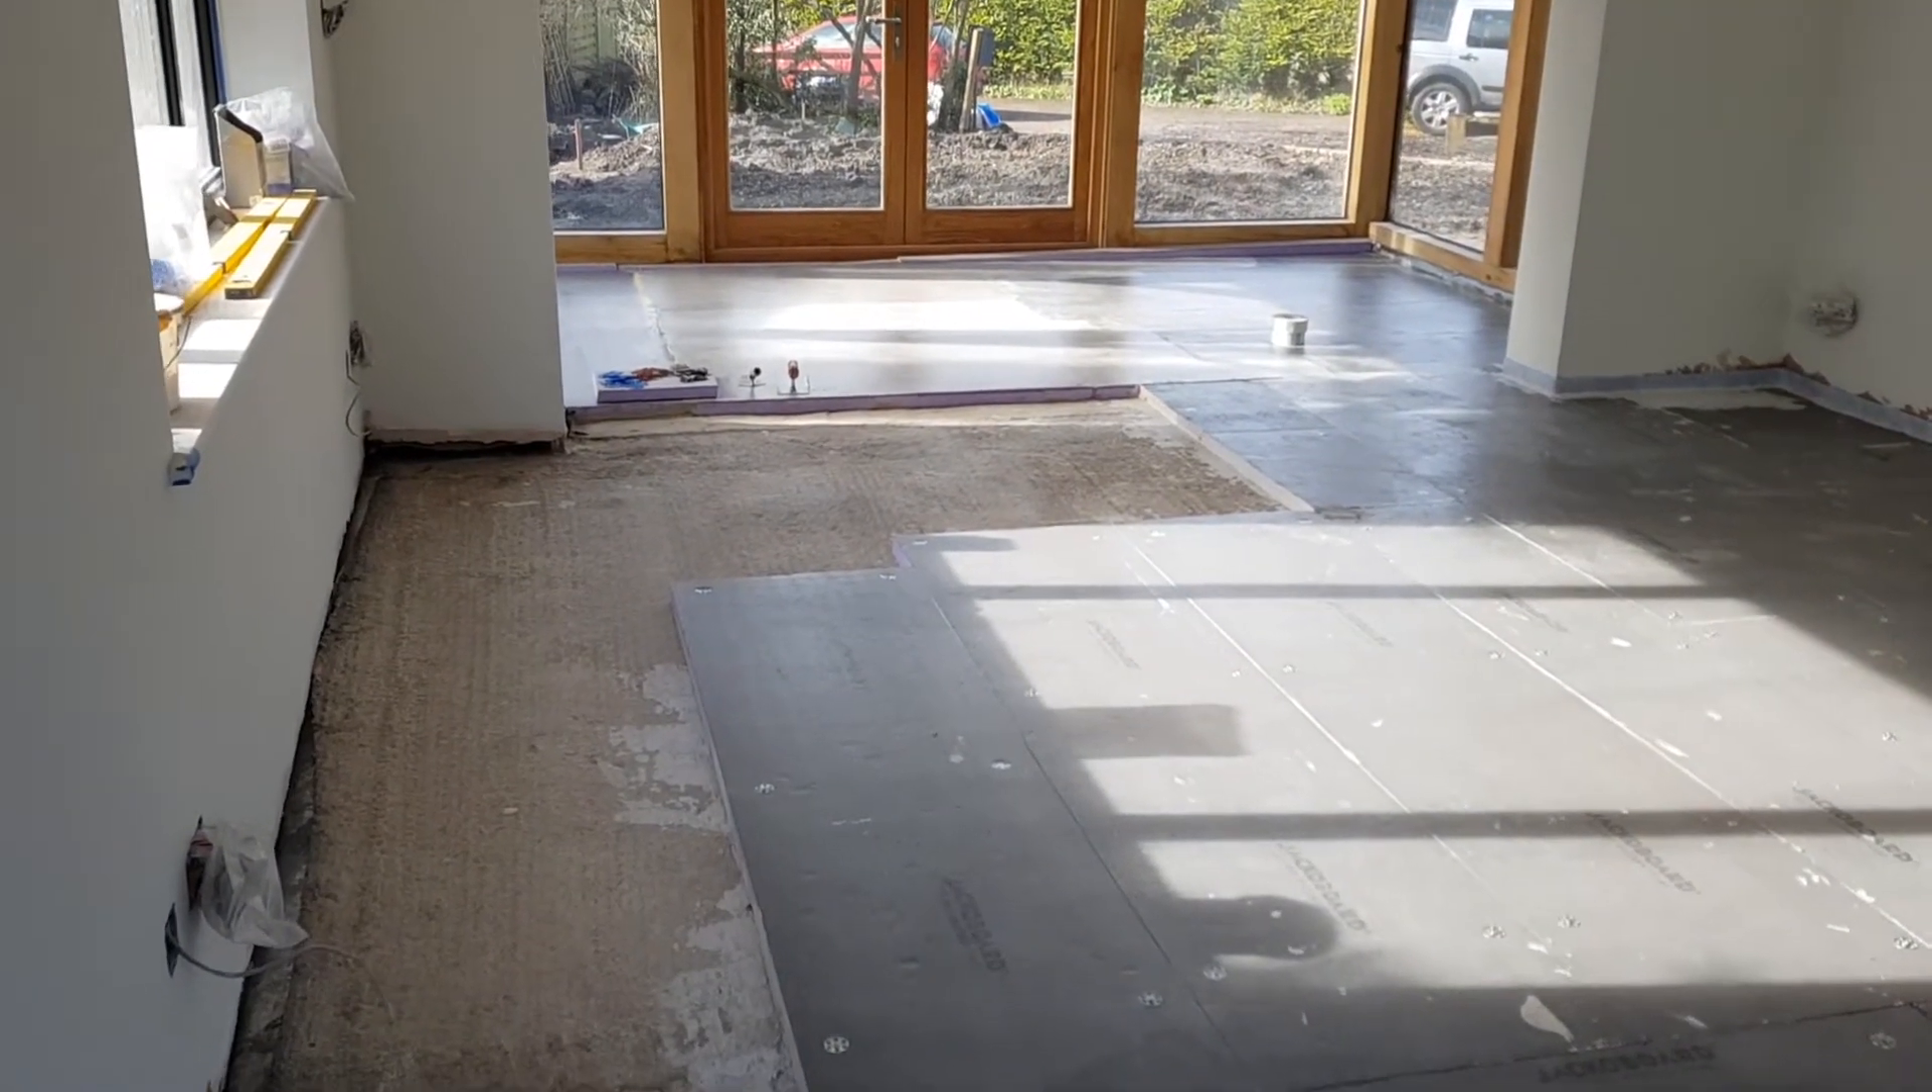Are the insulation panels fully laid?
No.